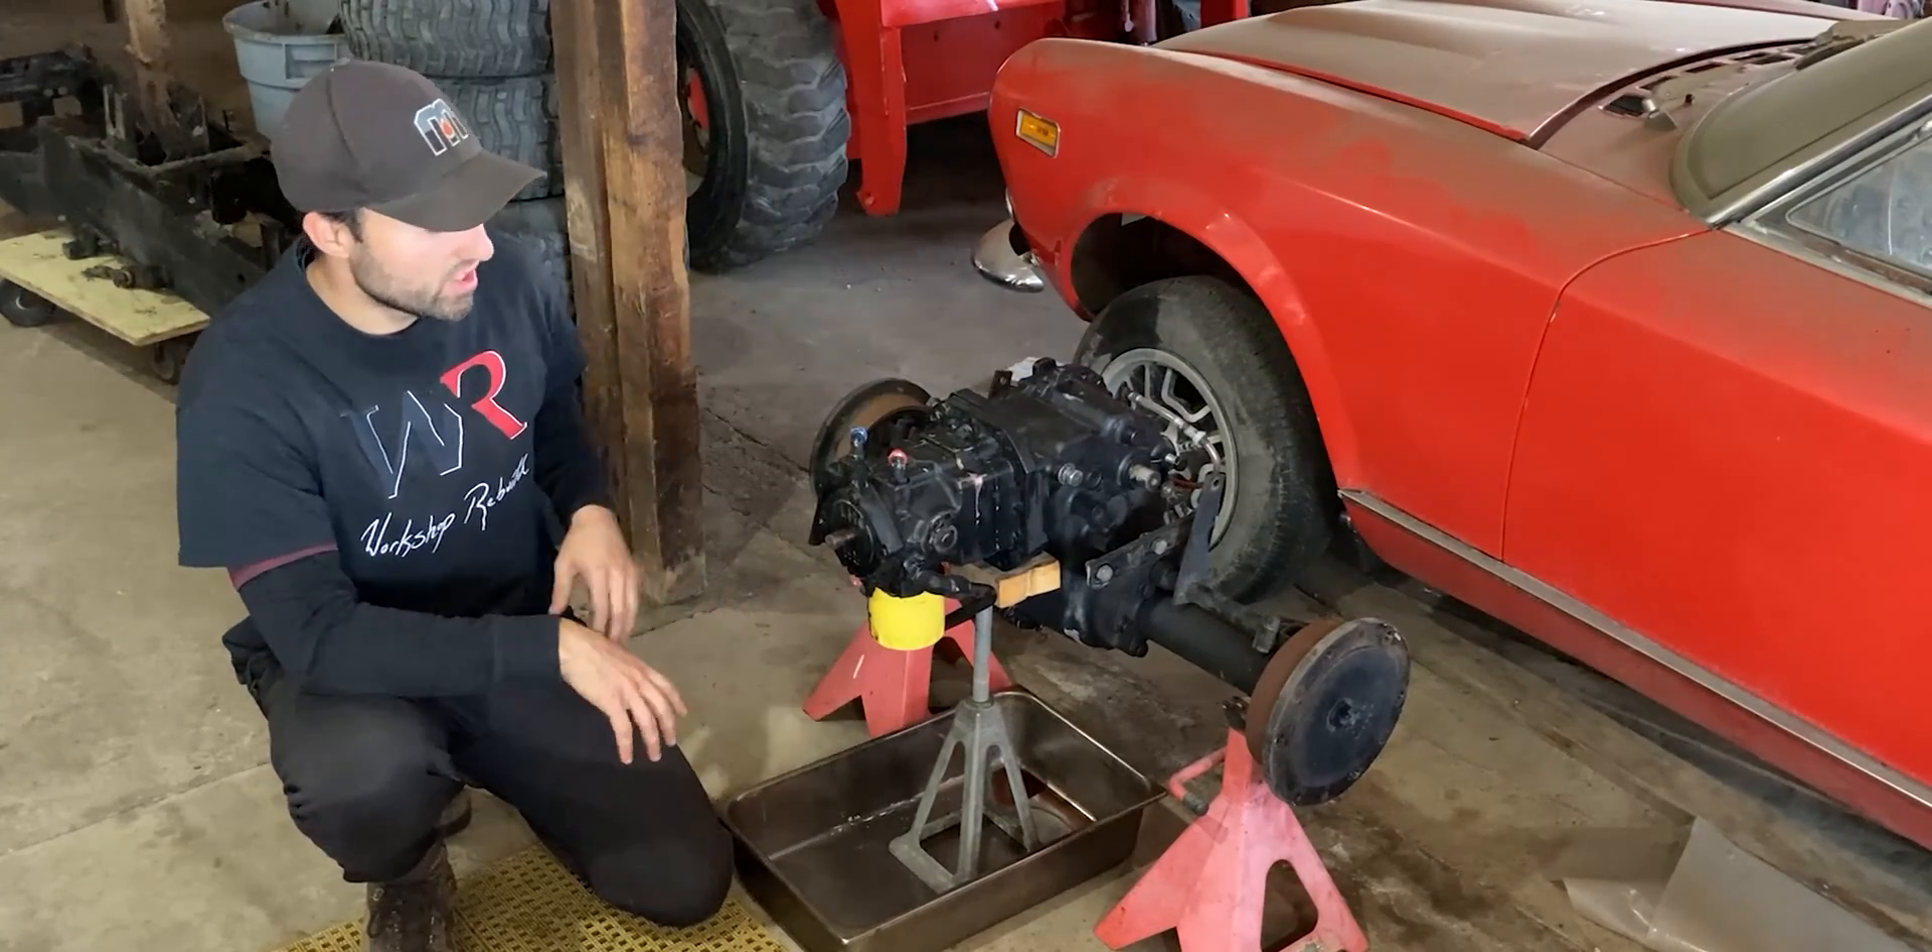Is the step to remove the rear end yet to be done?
No.